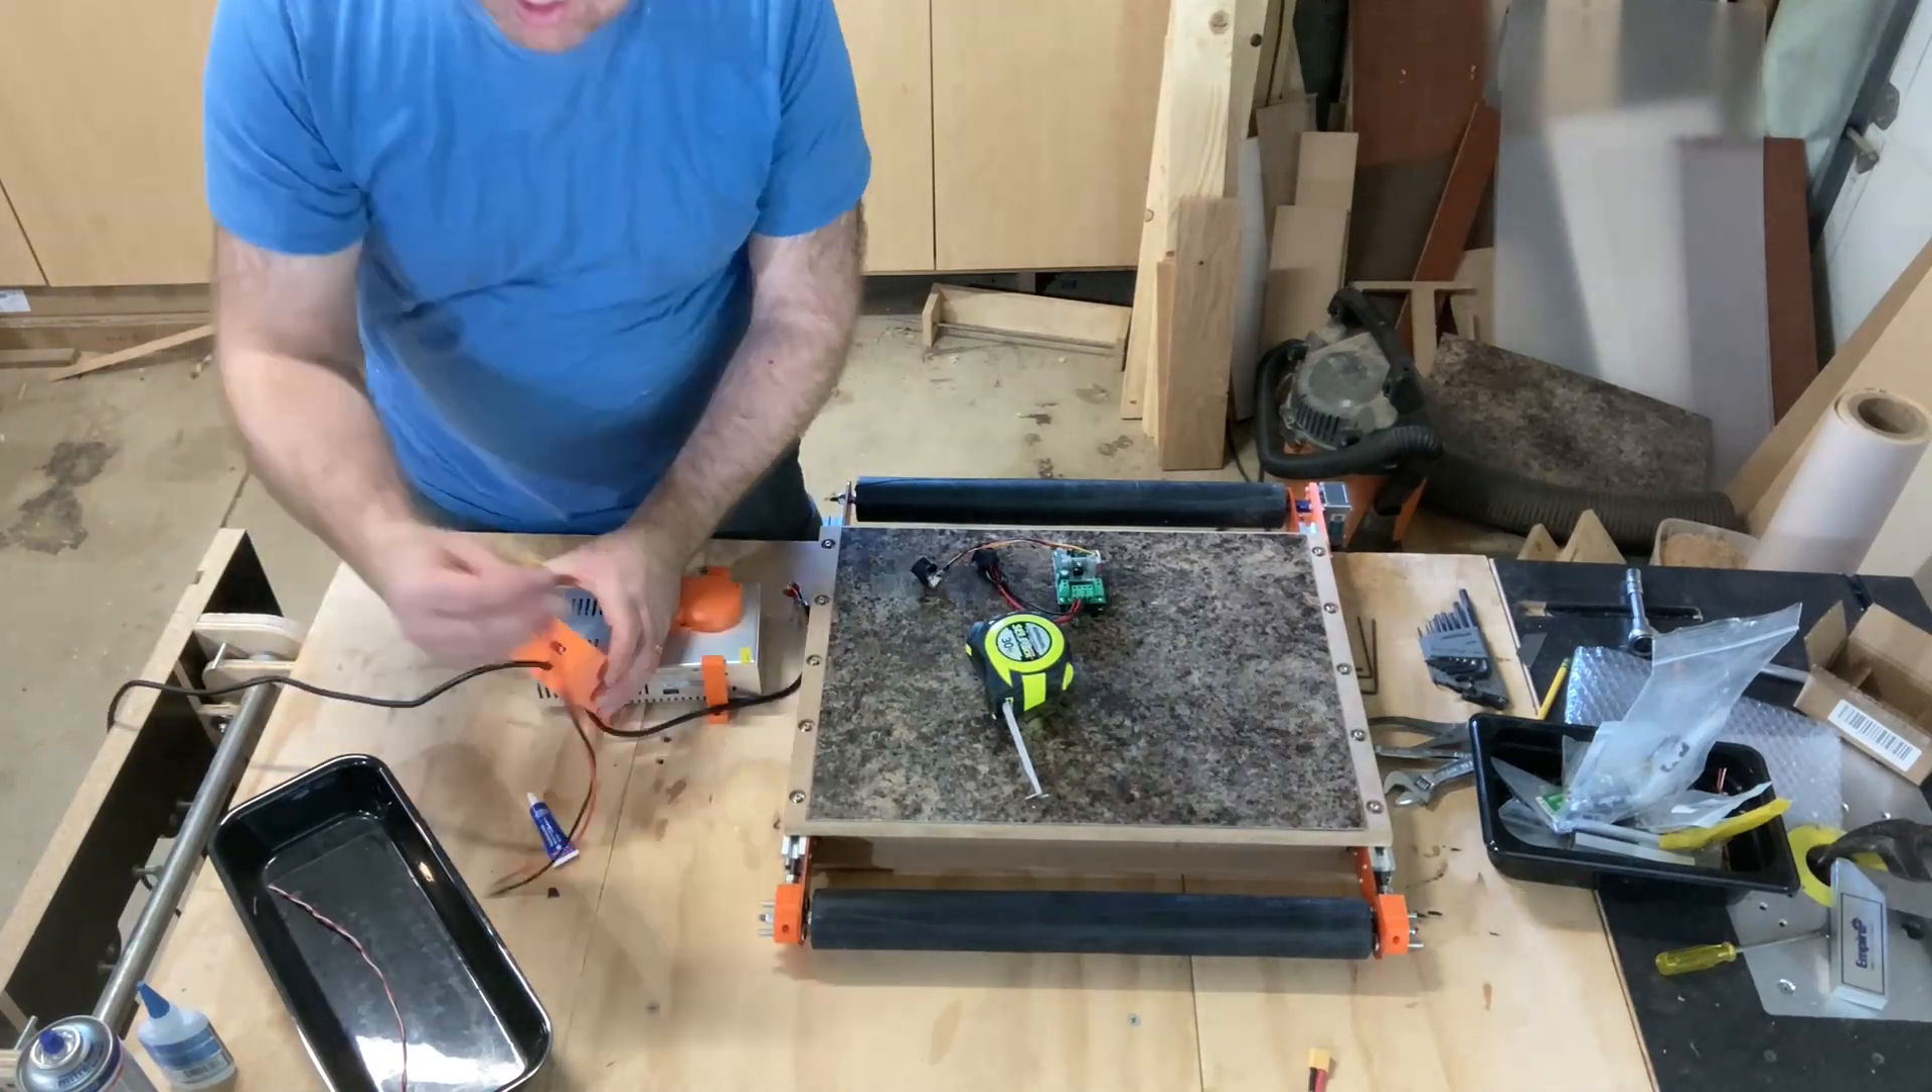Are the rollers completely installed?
Yes.